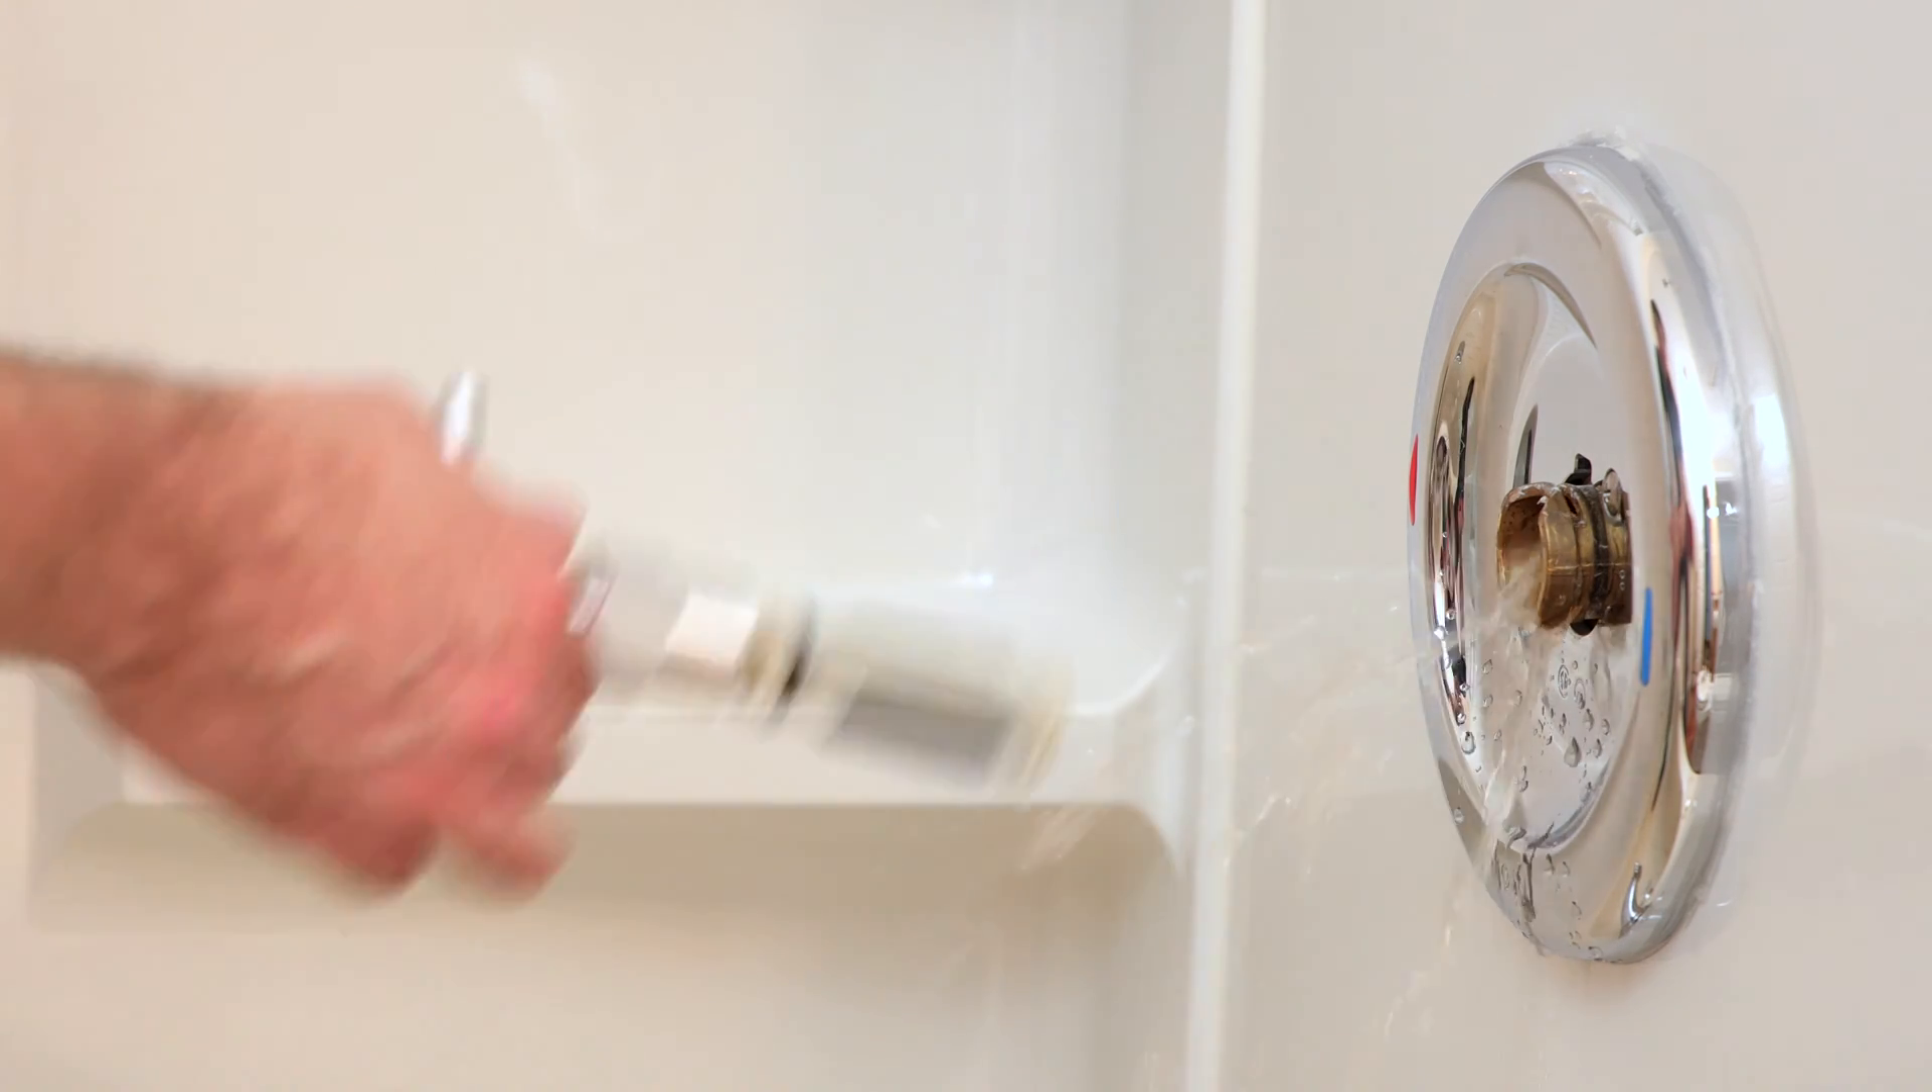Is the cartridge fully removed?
Yes.